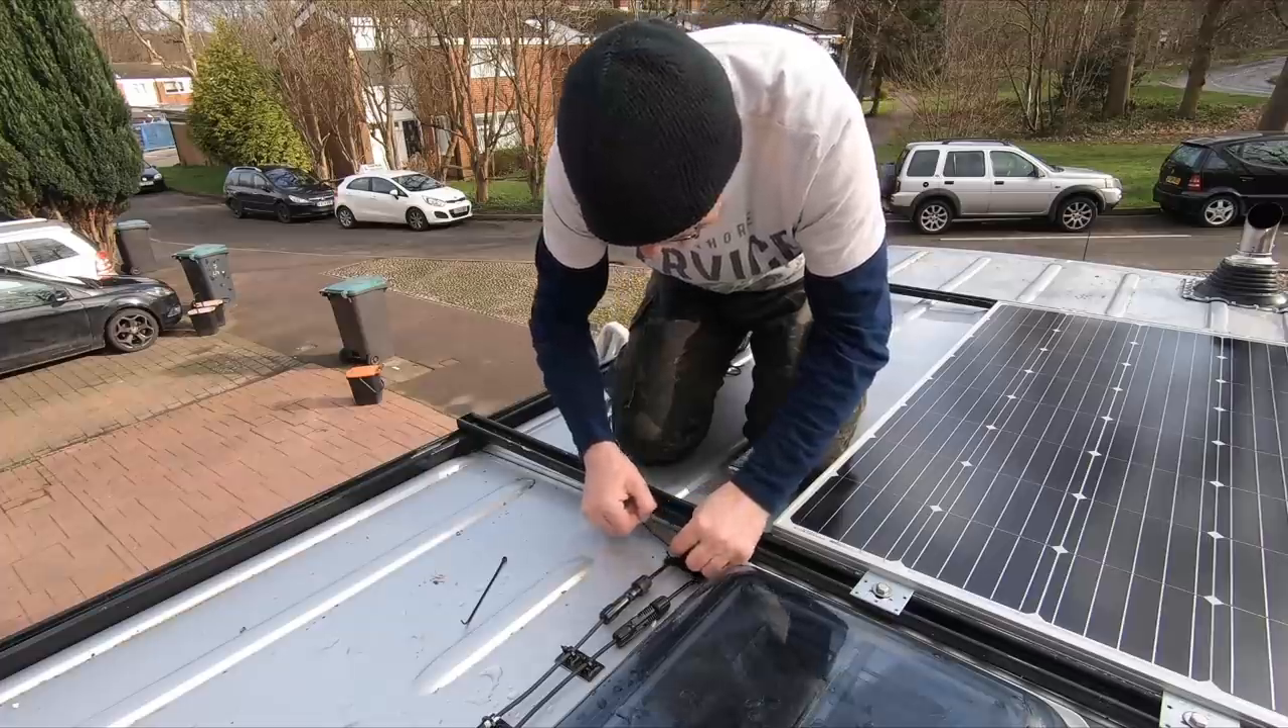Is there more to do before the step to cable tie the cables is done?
Yes.